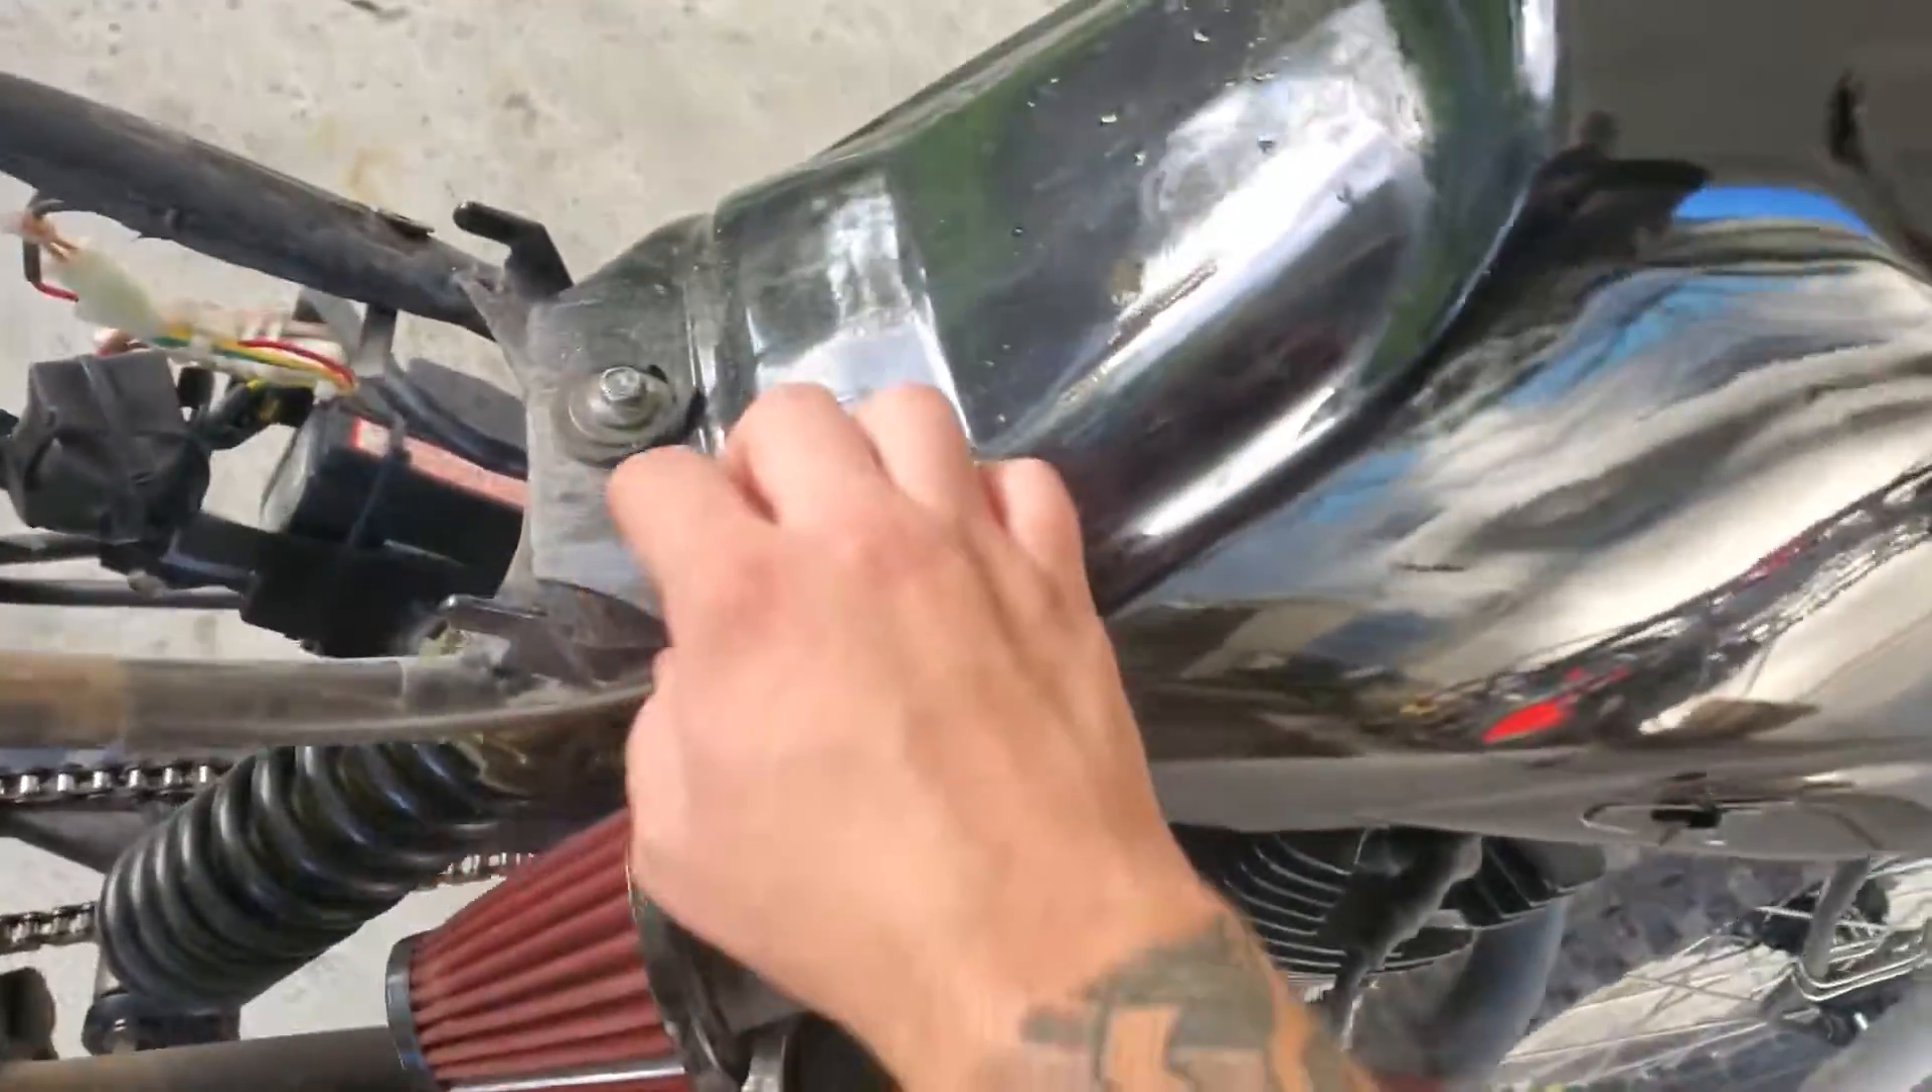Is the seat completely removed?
Yes.